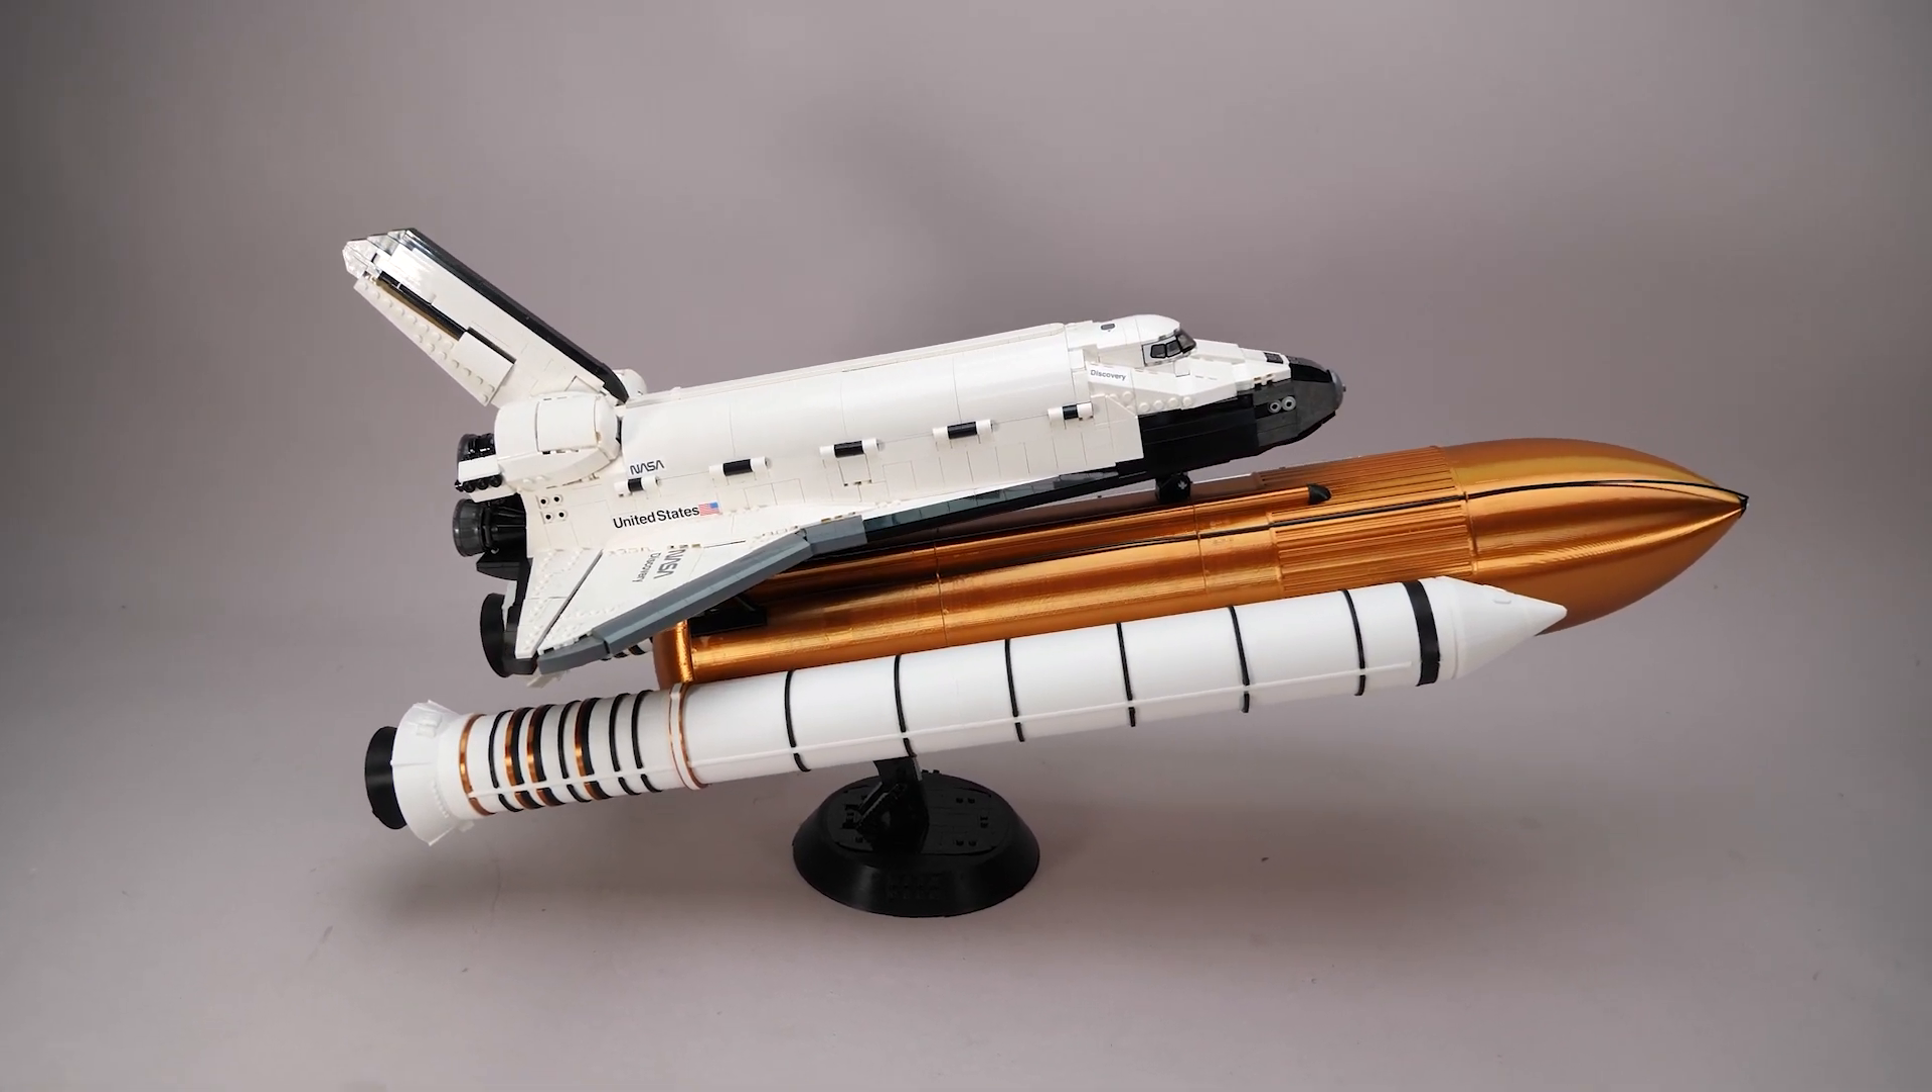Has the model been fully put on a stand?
Yes.